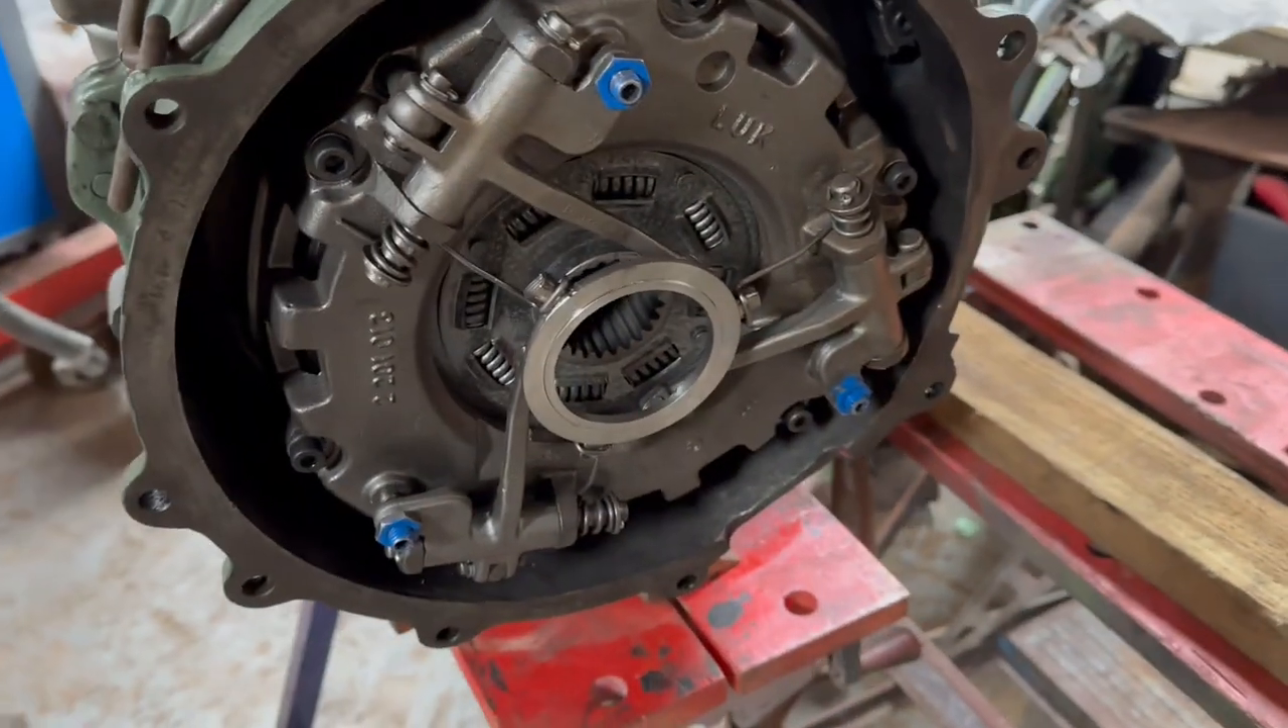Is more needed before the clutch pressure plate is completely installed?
No.